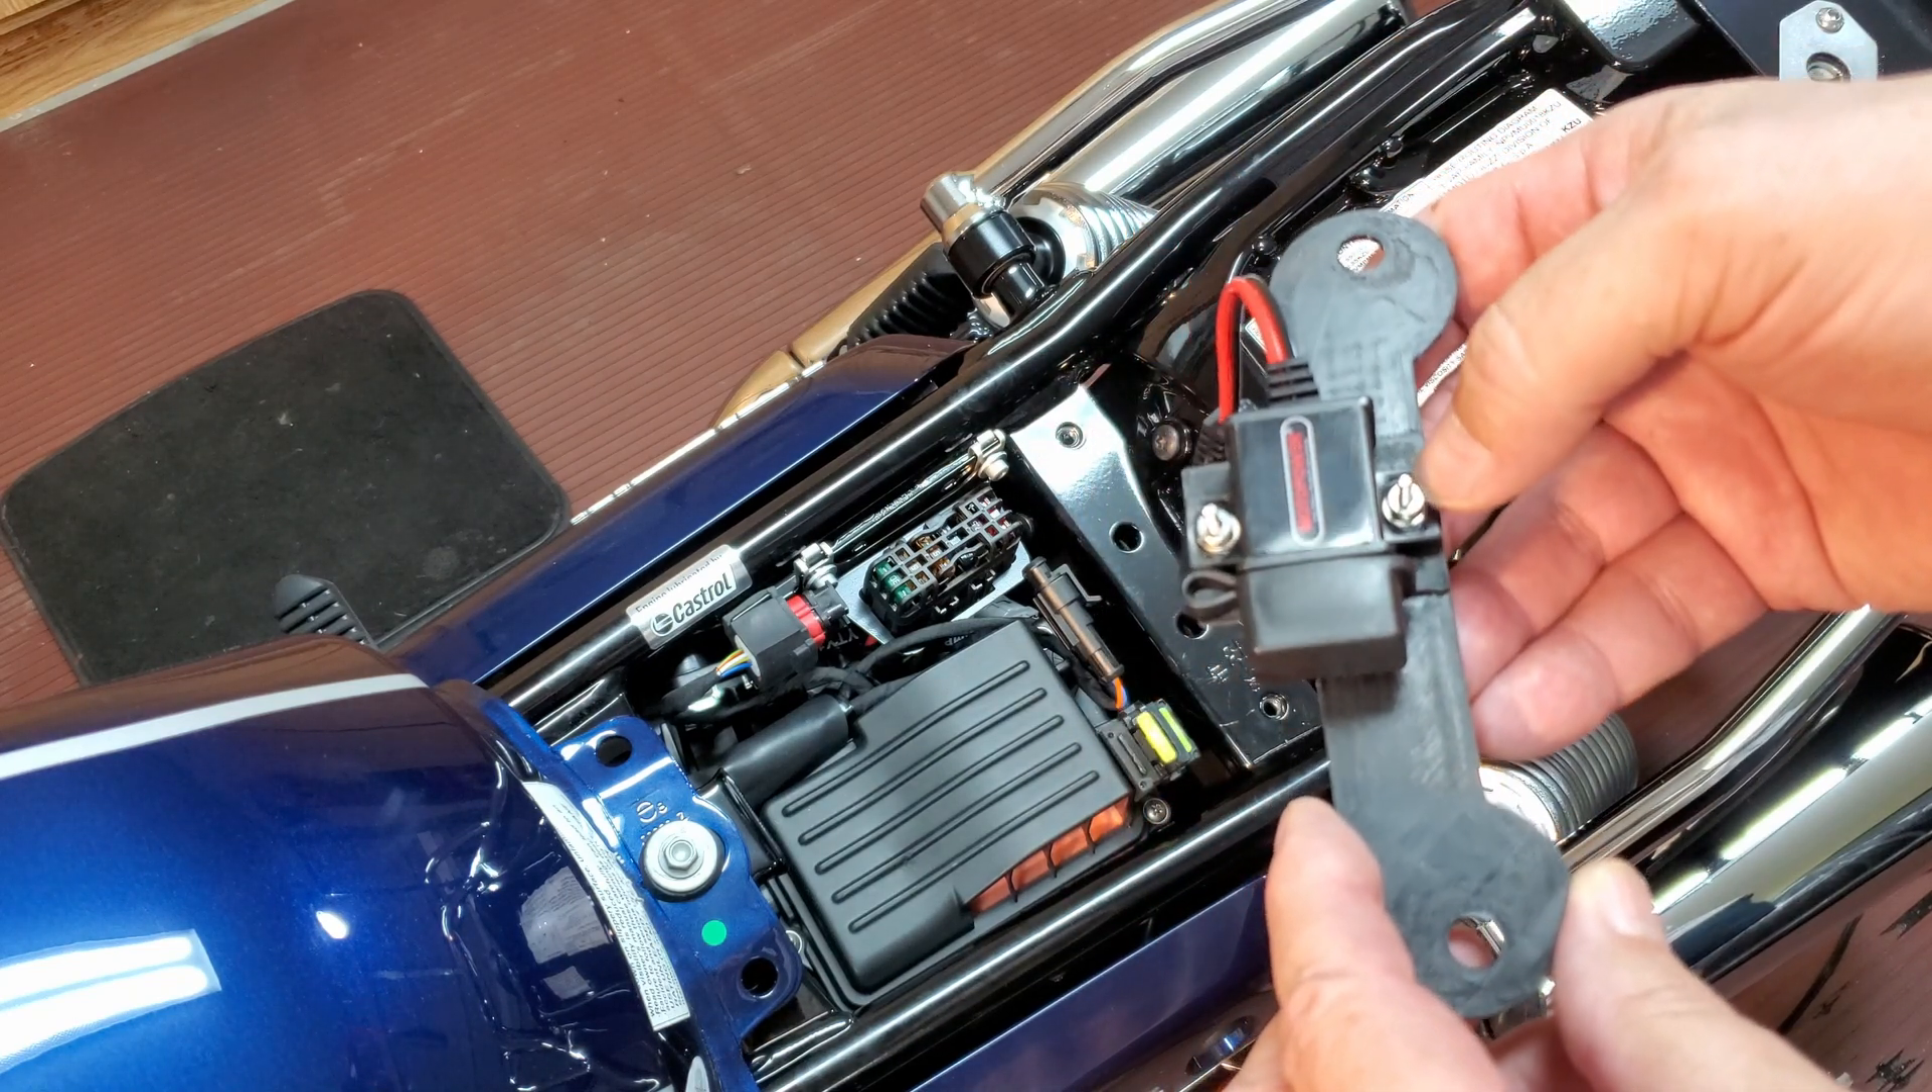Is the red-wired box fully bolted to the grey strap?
Yes.